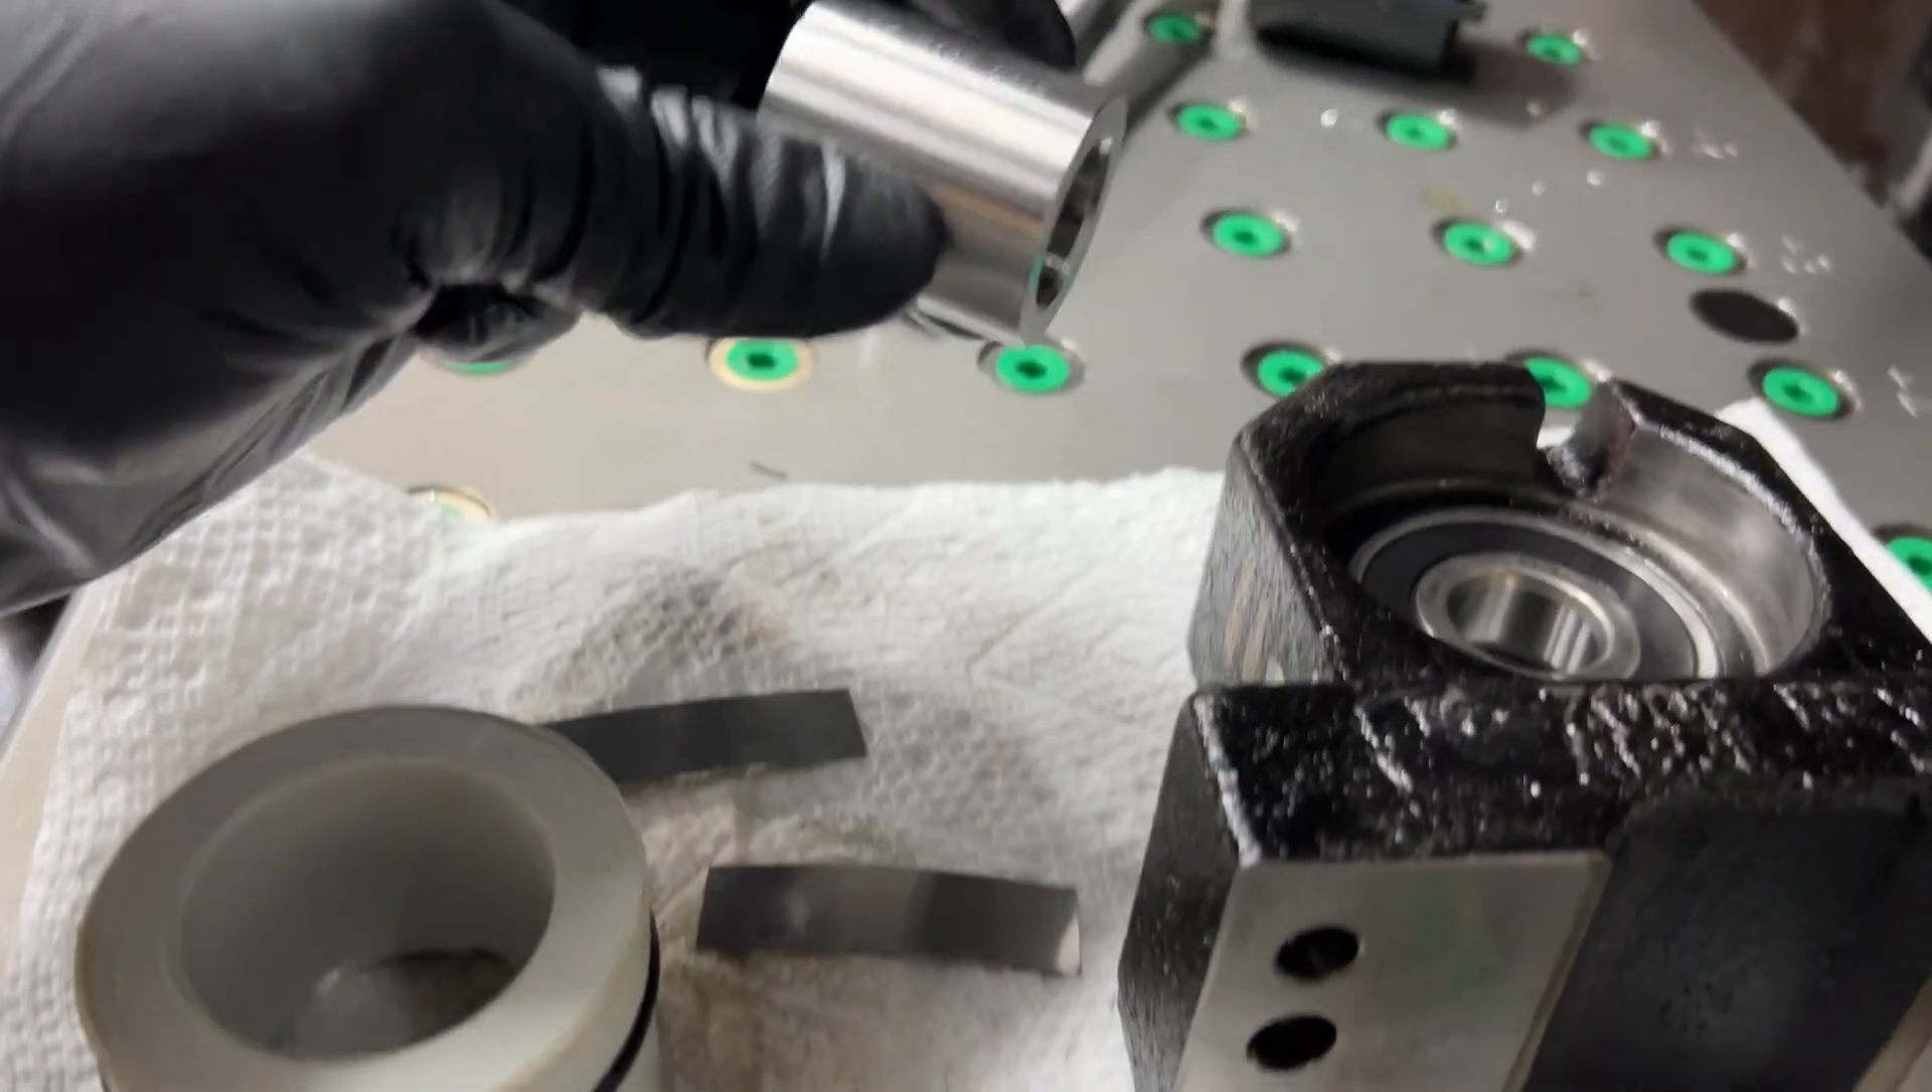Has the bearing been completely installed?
Yes.